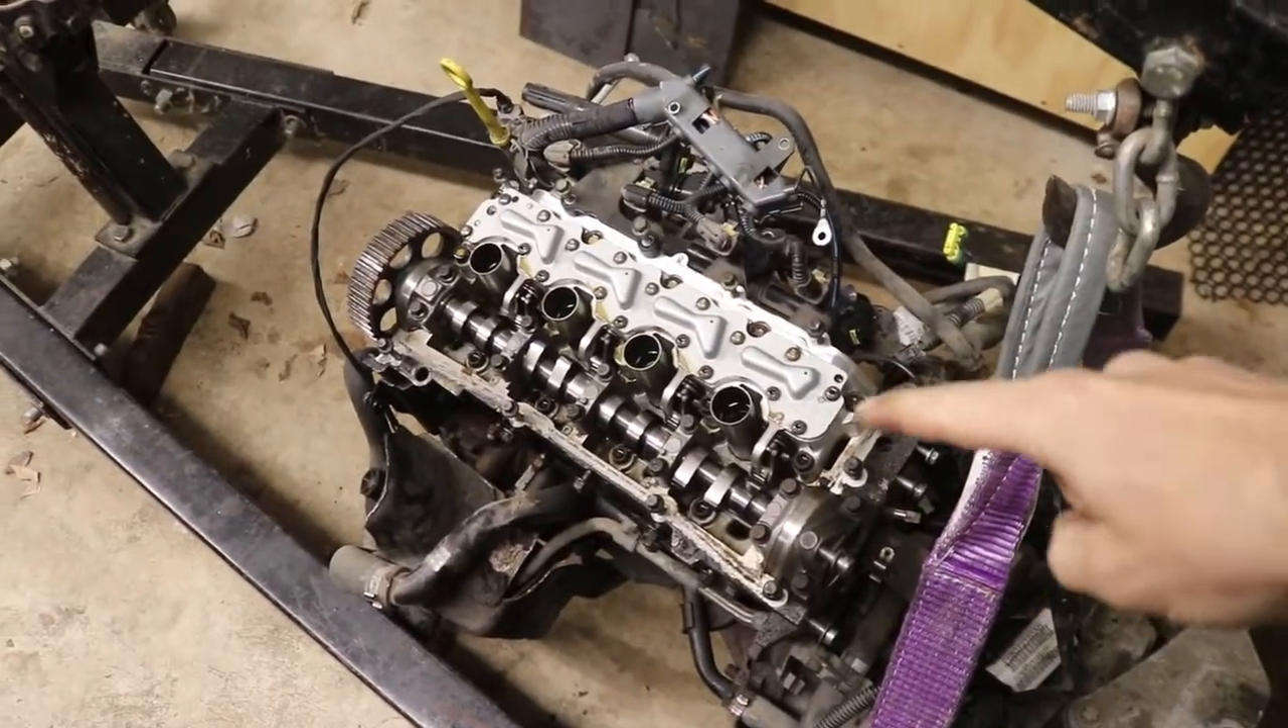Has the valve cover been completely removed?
Yes.